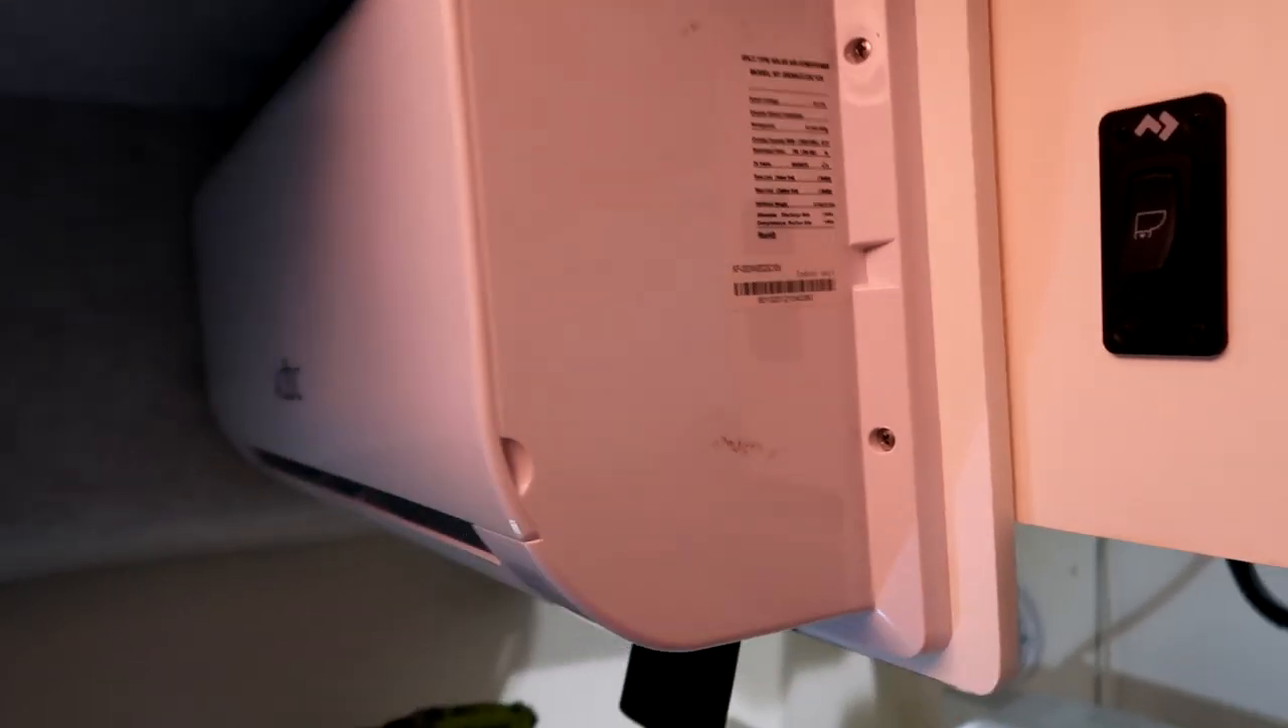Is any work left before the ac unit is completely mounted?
No.